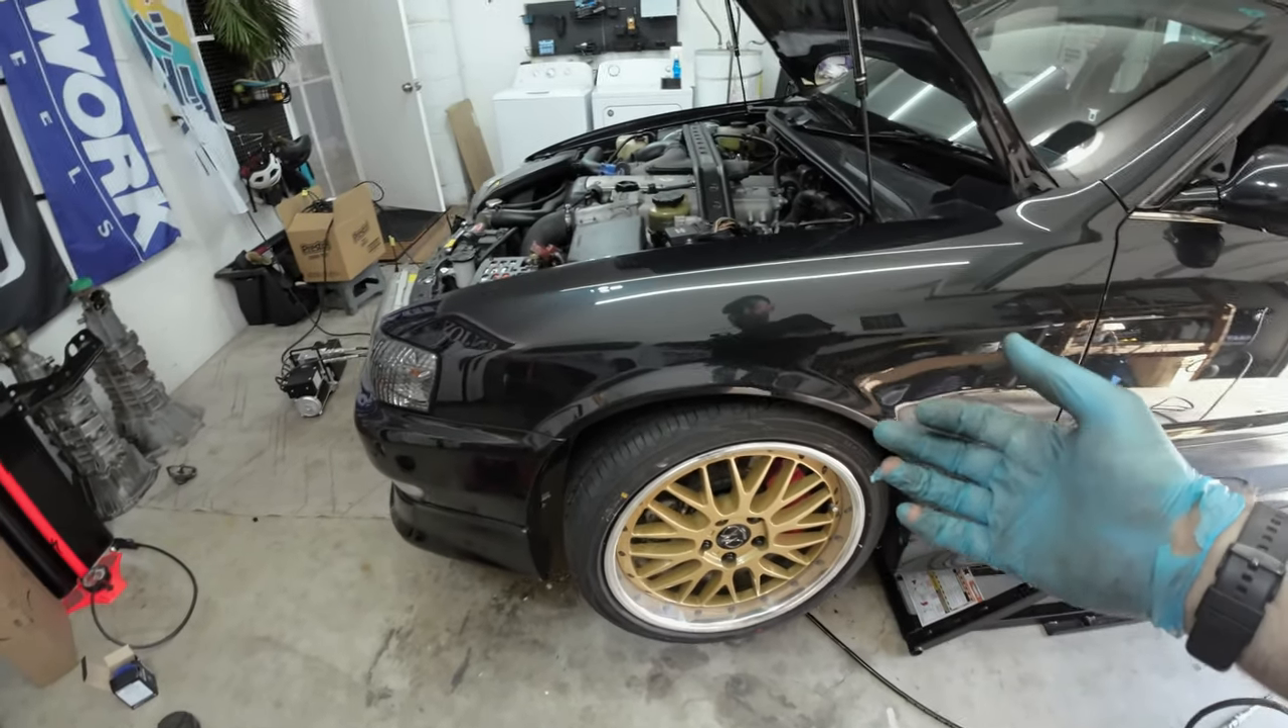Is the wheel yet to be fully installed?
No.